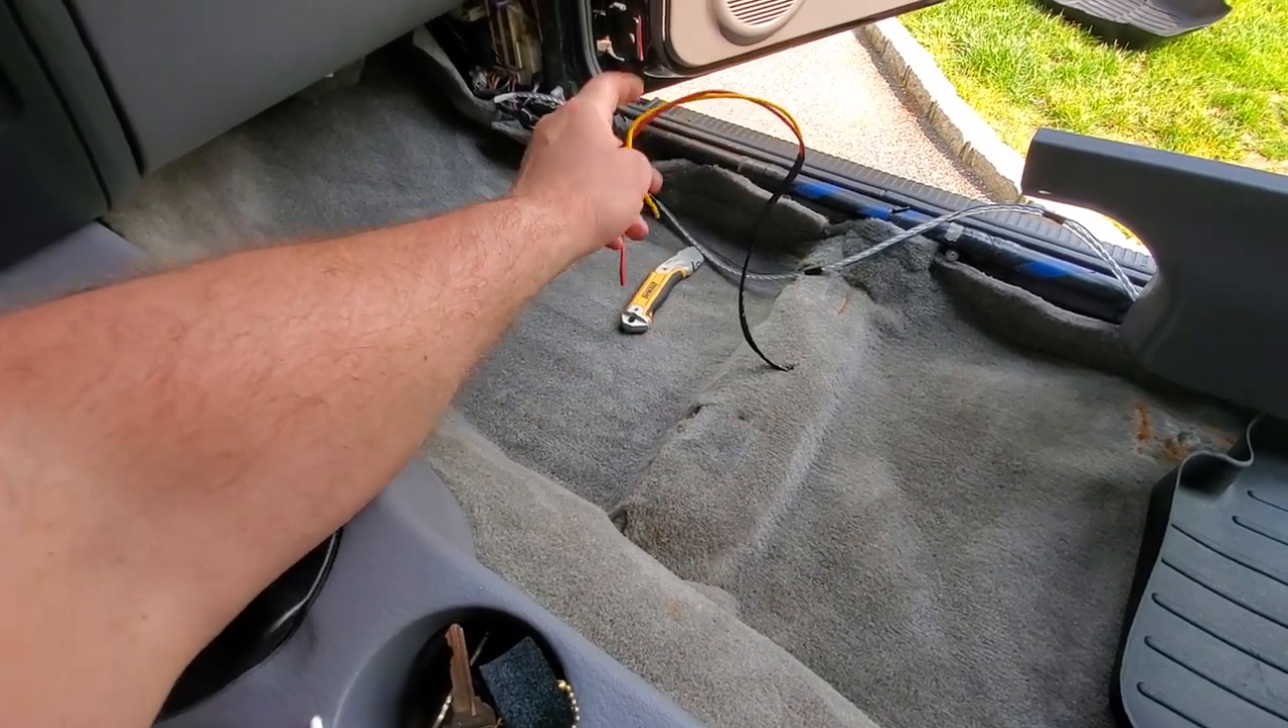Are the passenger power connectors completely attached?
No.